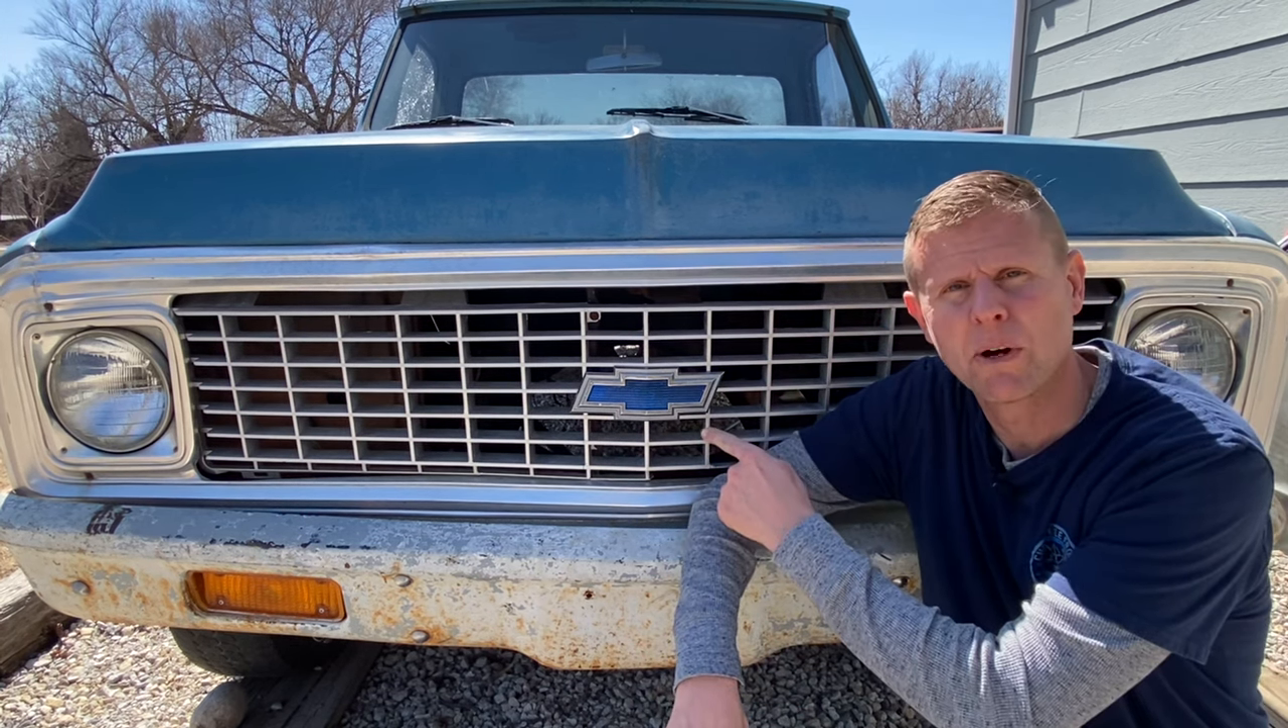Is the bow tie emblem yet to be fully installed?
No.